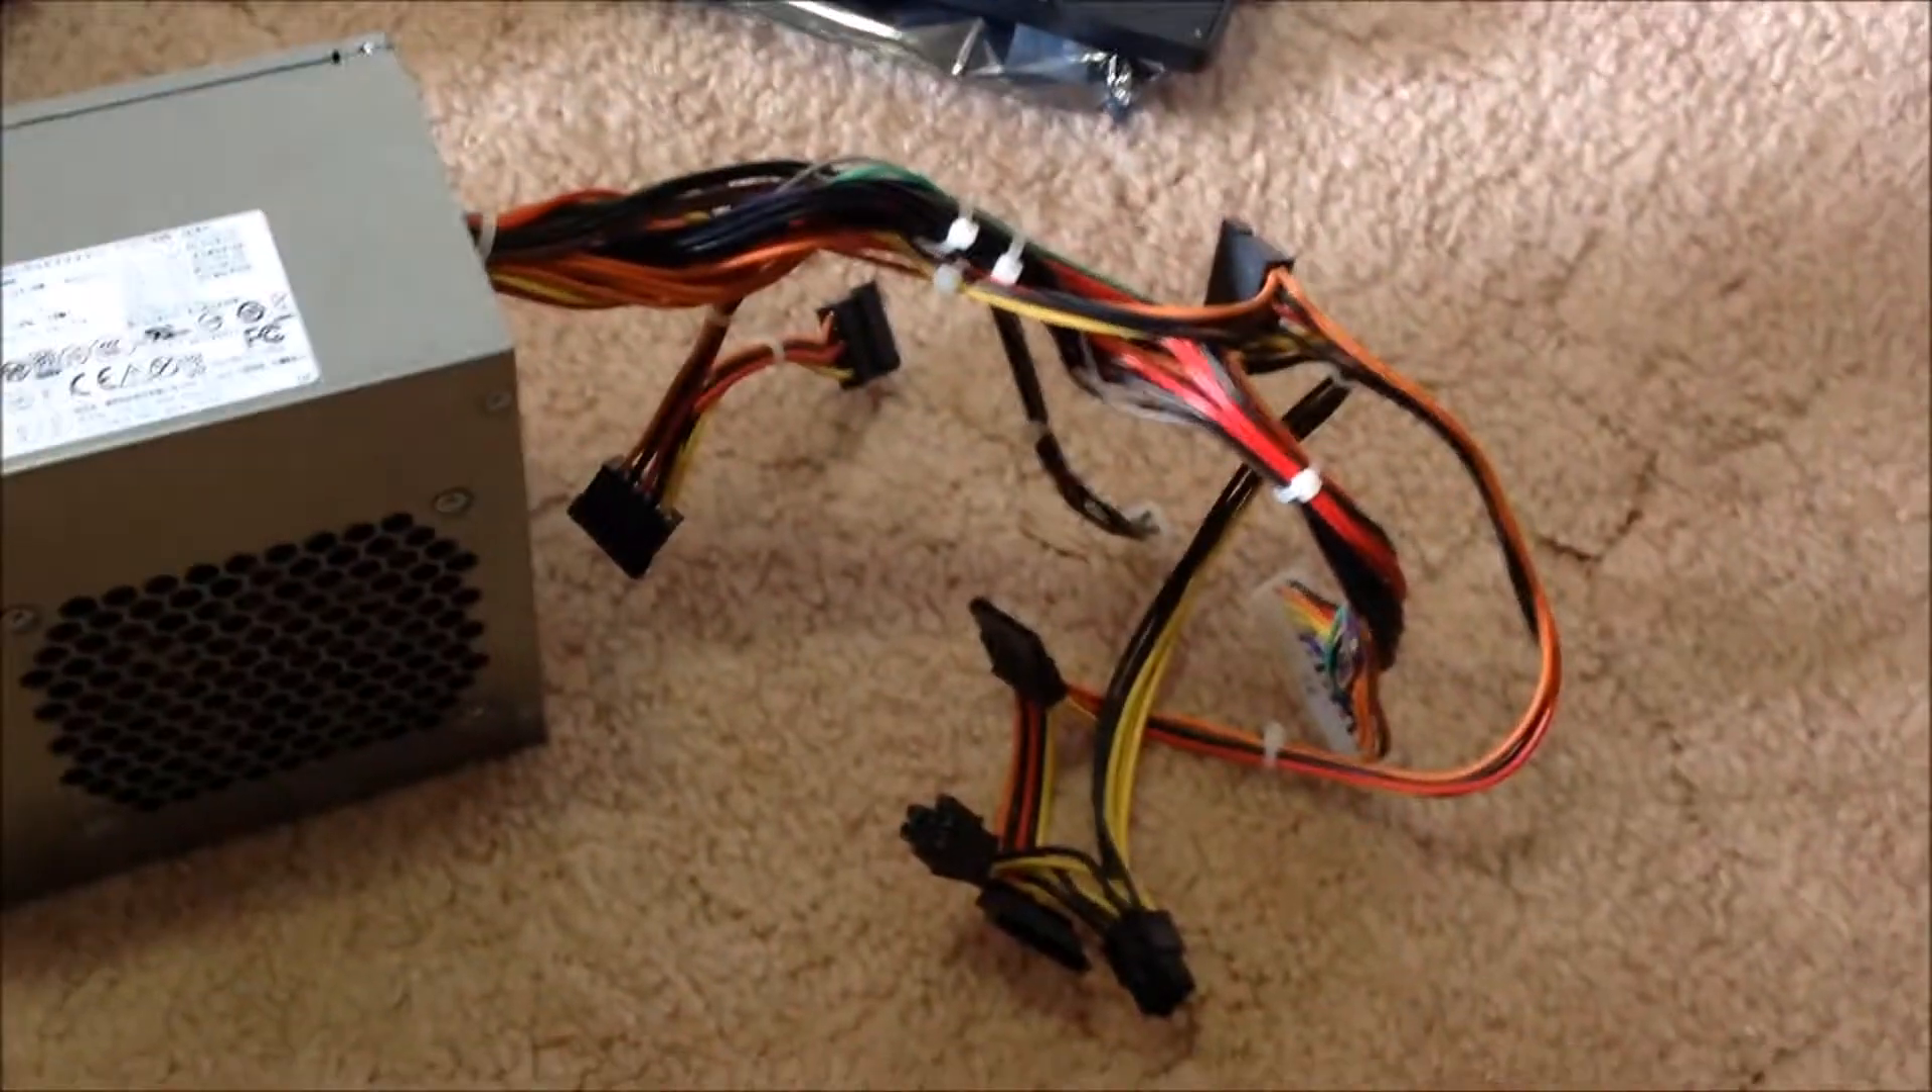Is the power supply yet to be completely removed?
No.